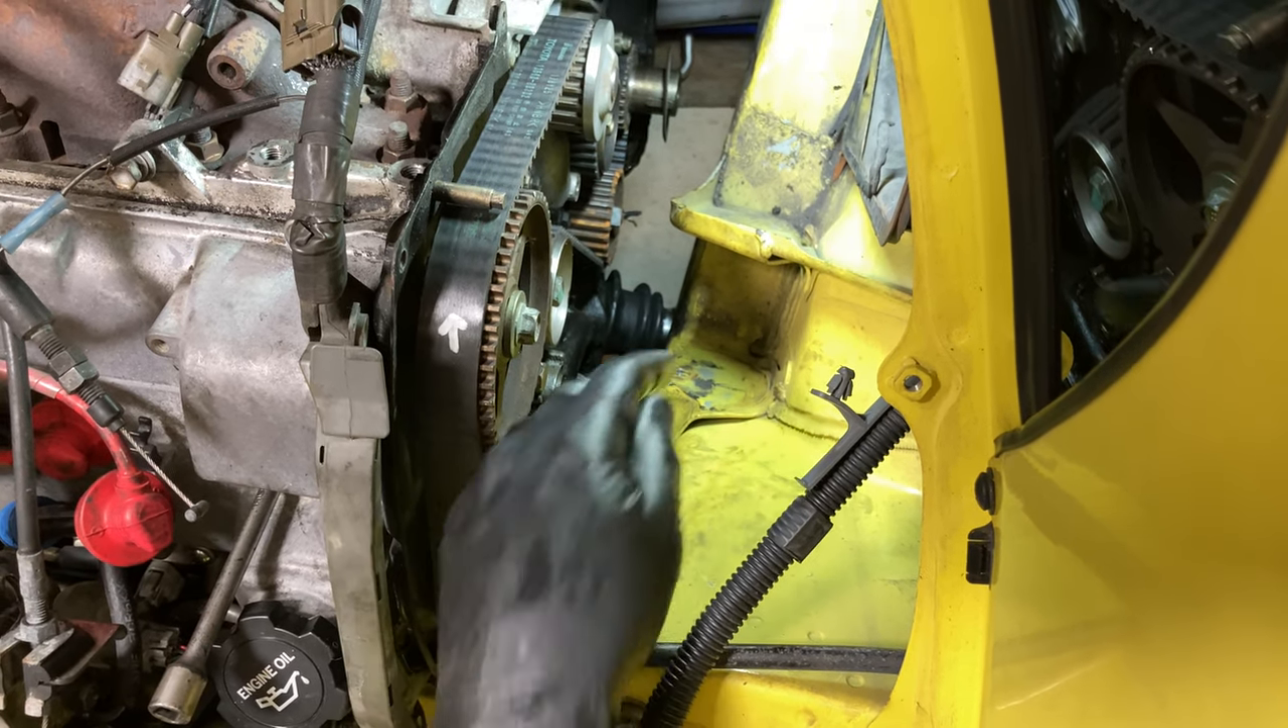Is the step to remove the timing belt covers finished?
Yes.